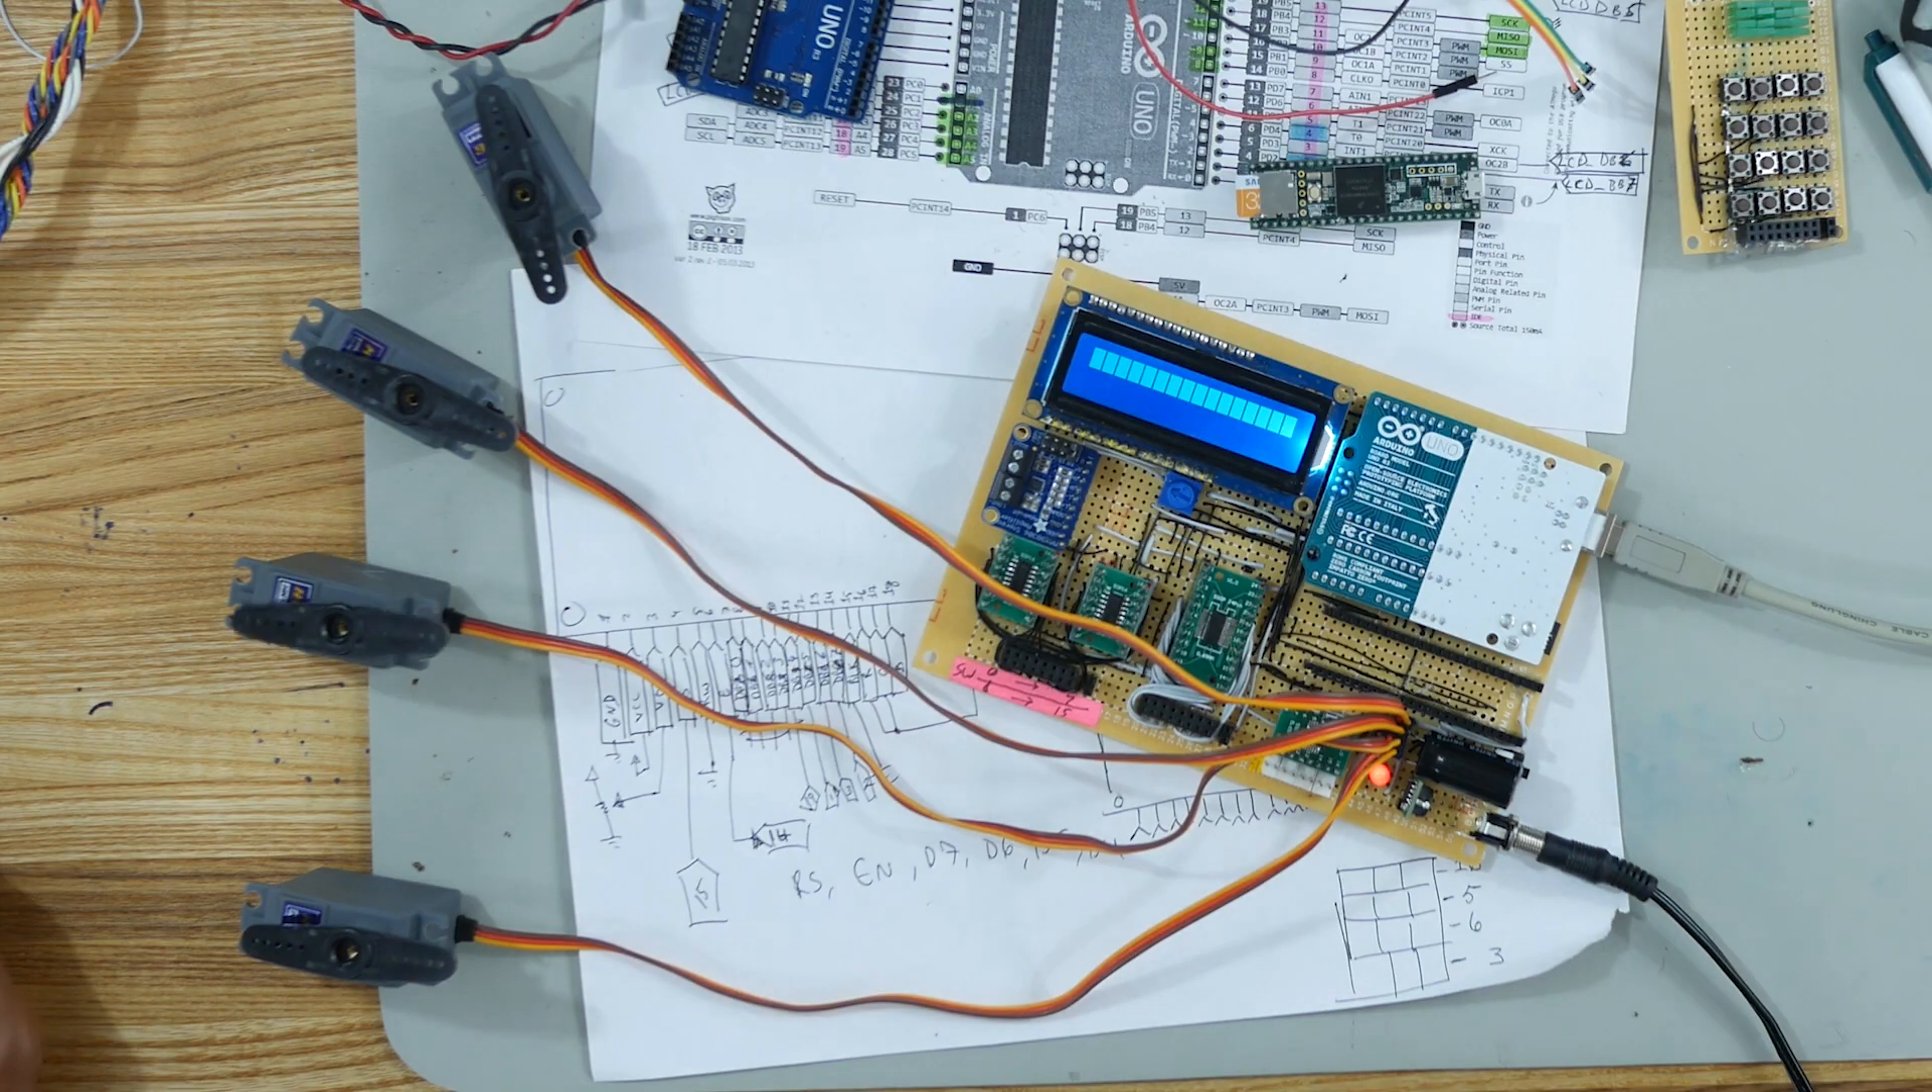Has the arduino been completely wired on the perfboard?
Yes.